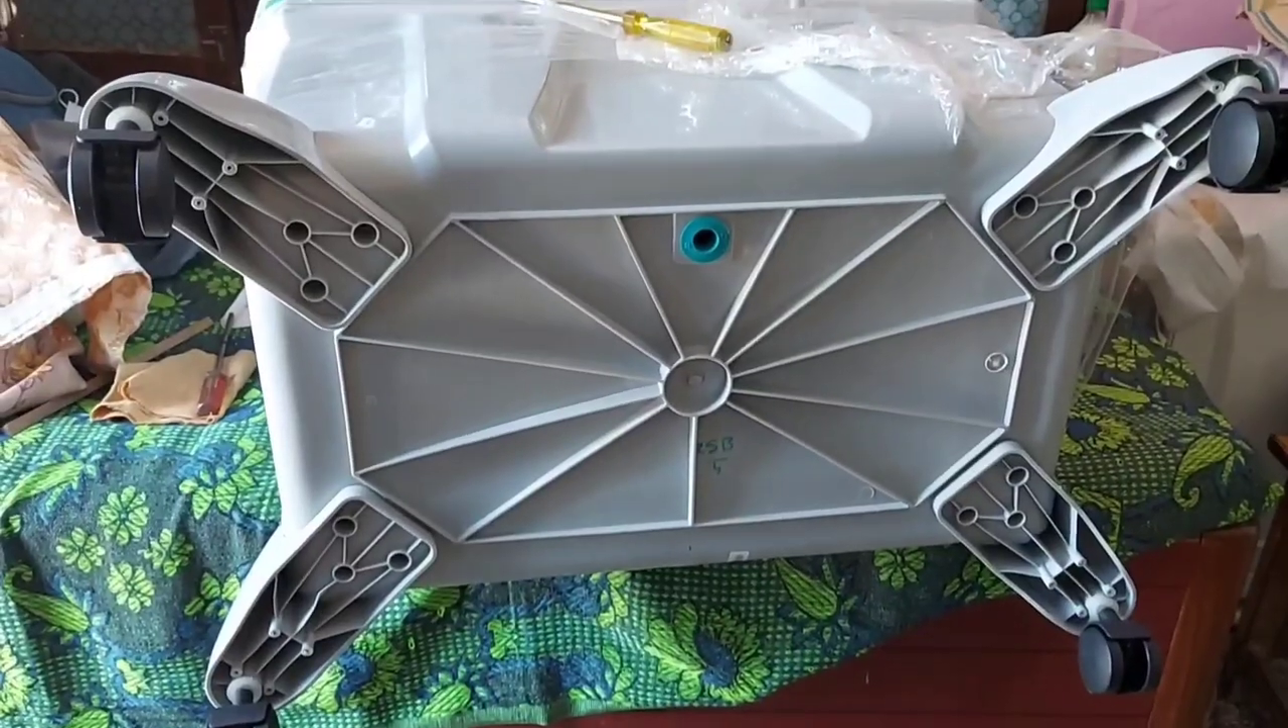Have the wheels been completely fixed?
Yes.